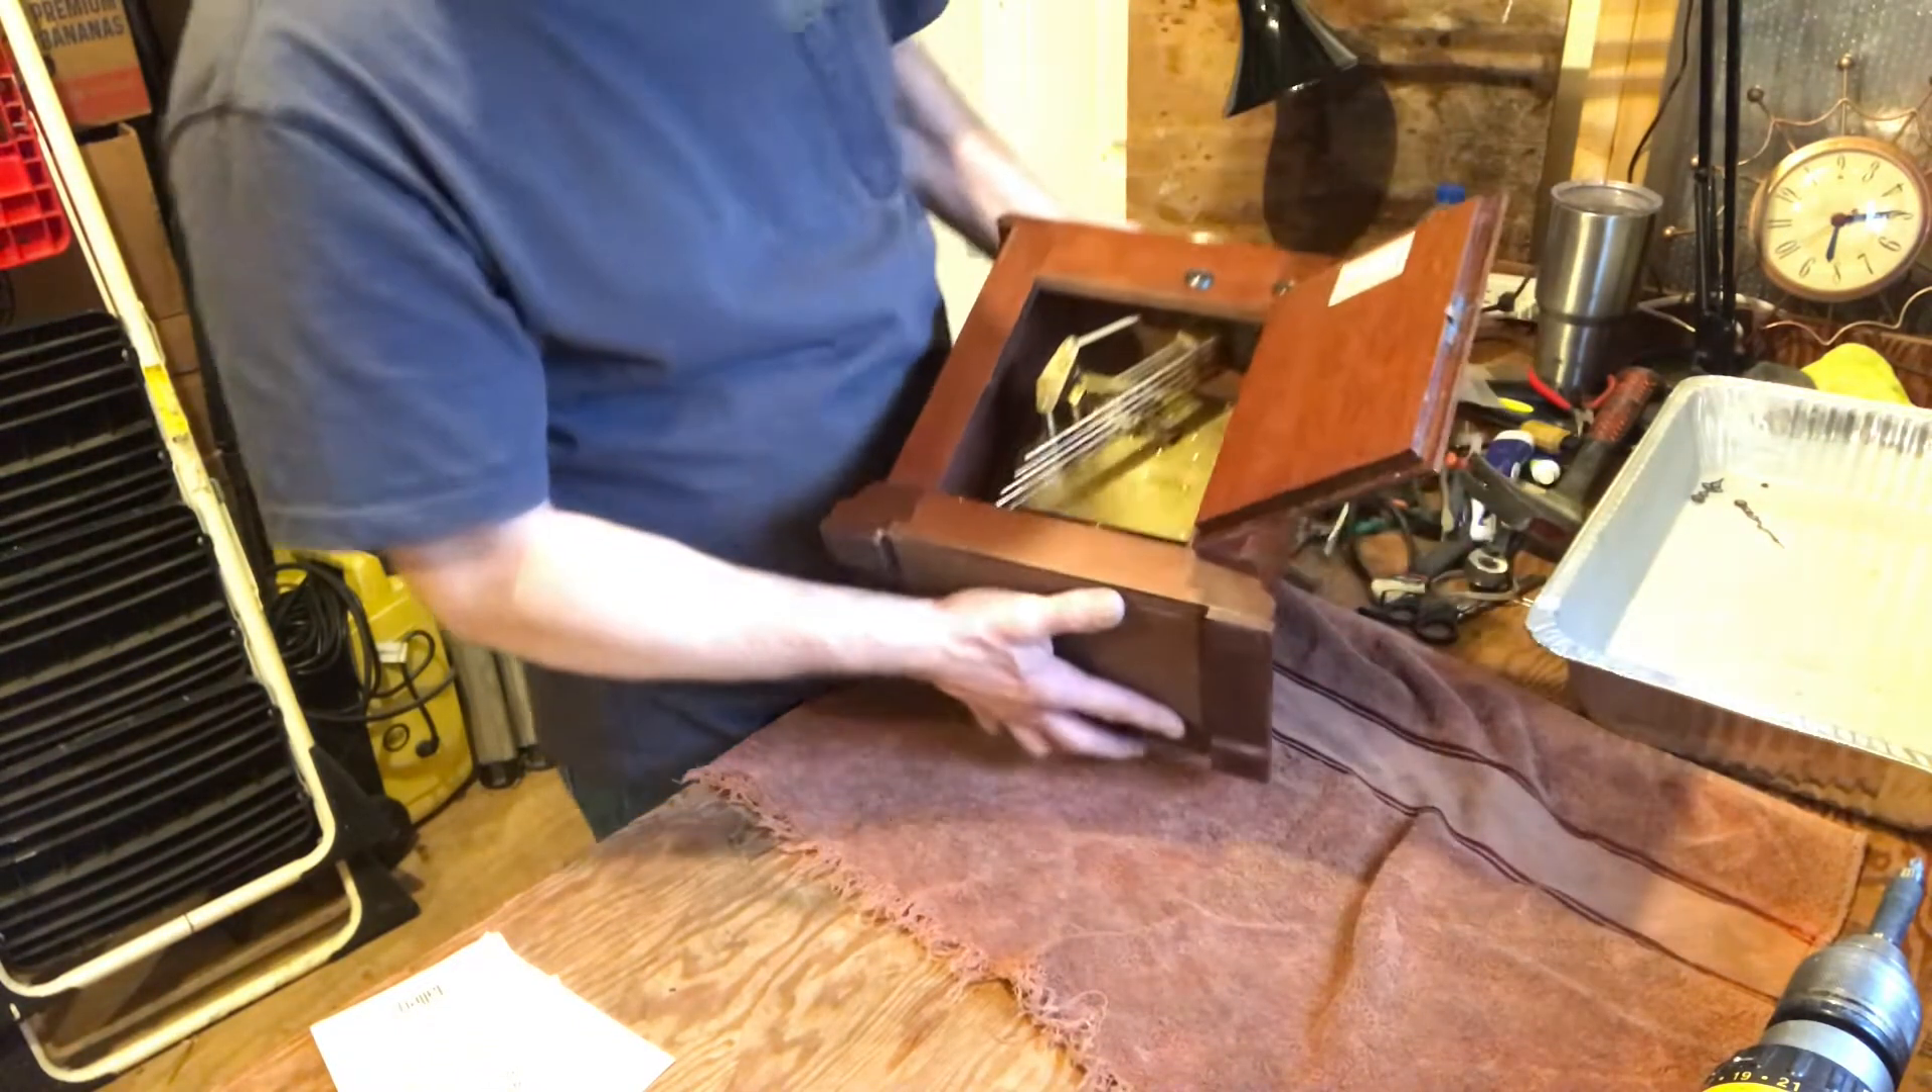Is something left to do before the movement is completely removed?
Yes.